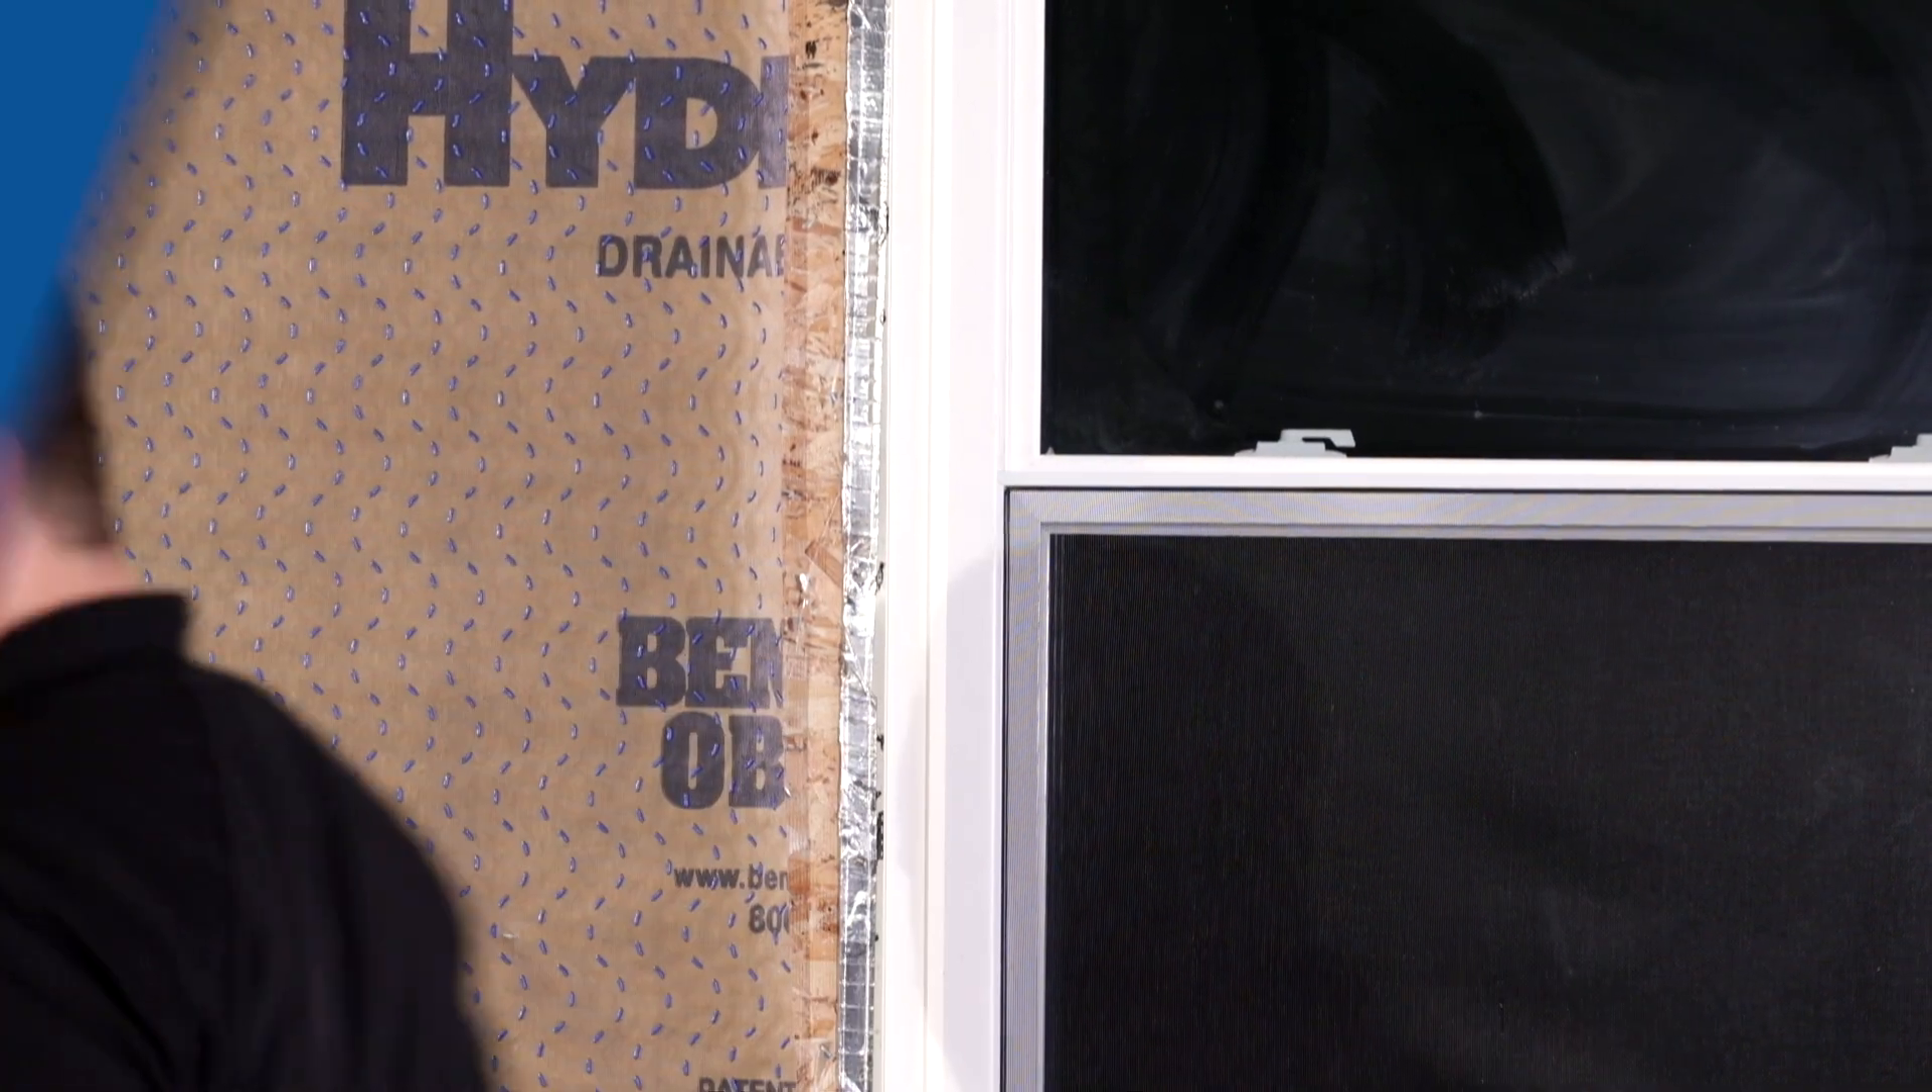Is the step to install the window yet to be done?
No.